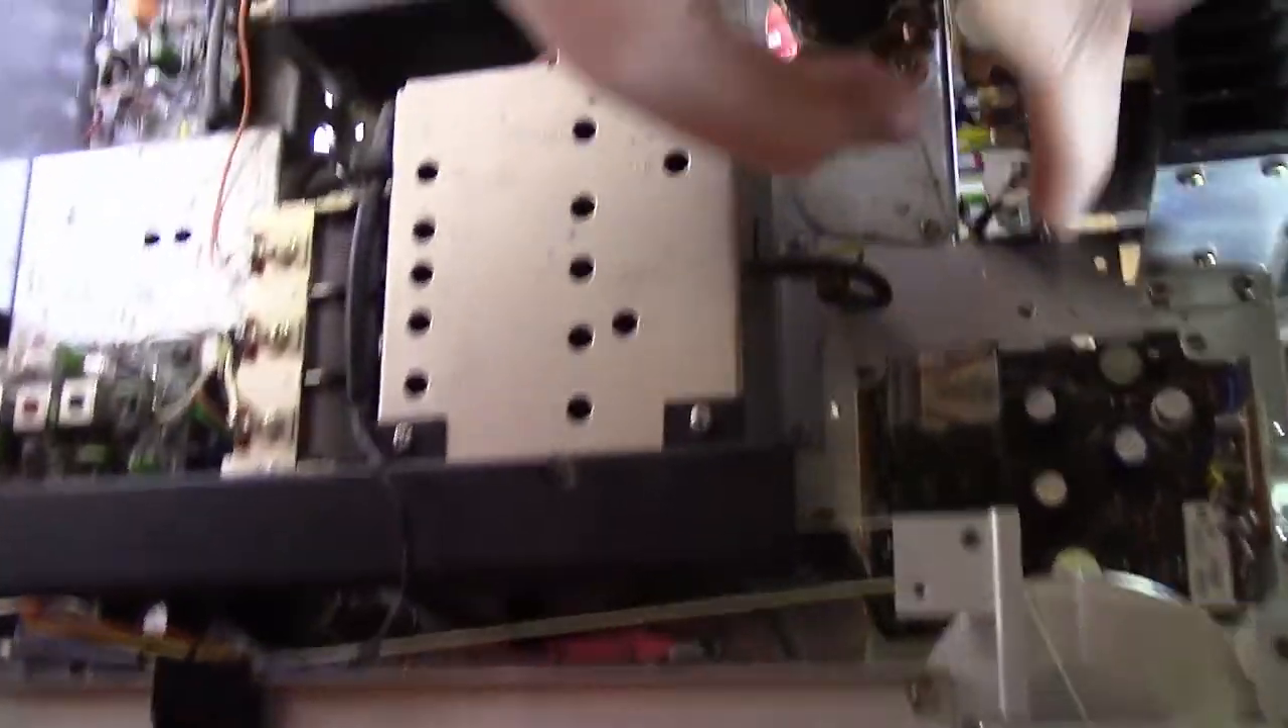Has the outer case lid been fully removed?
Yes.